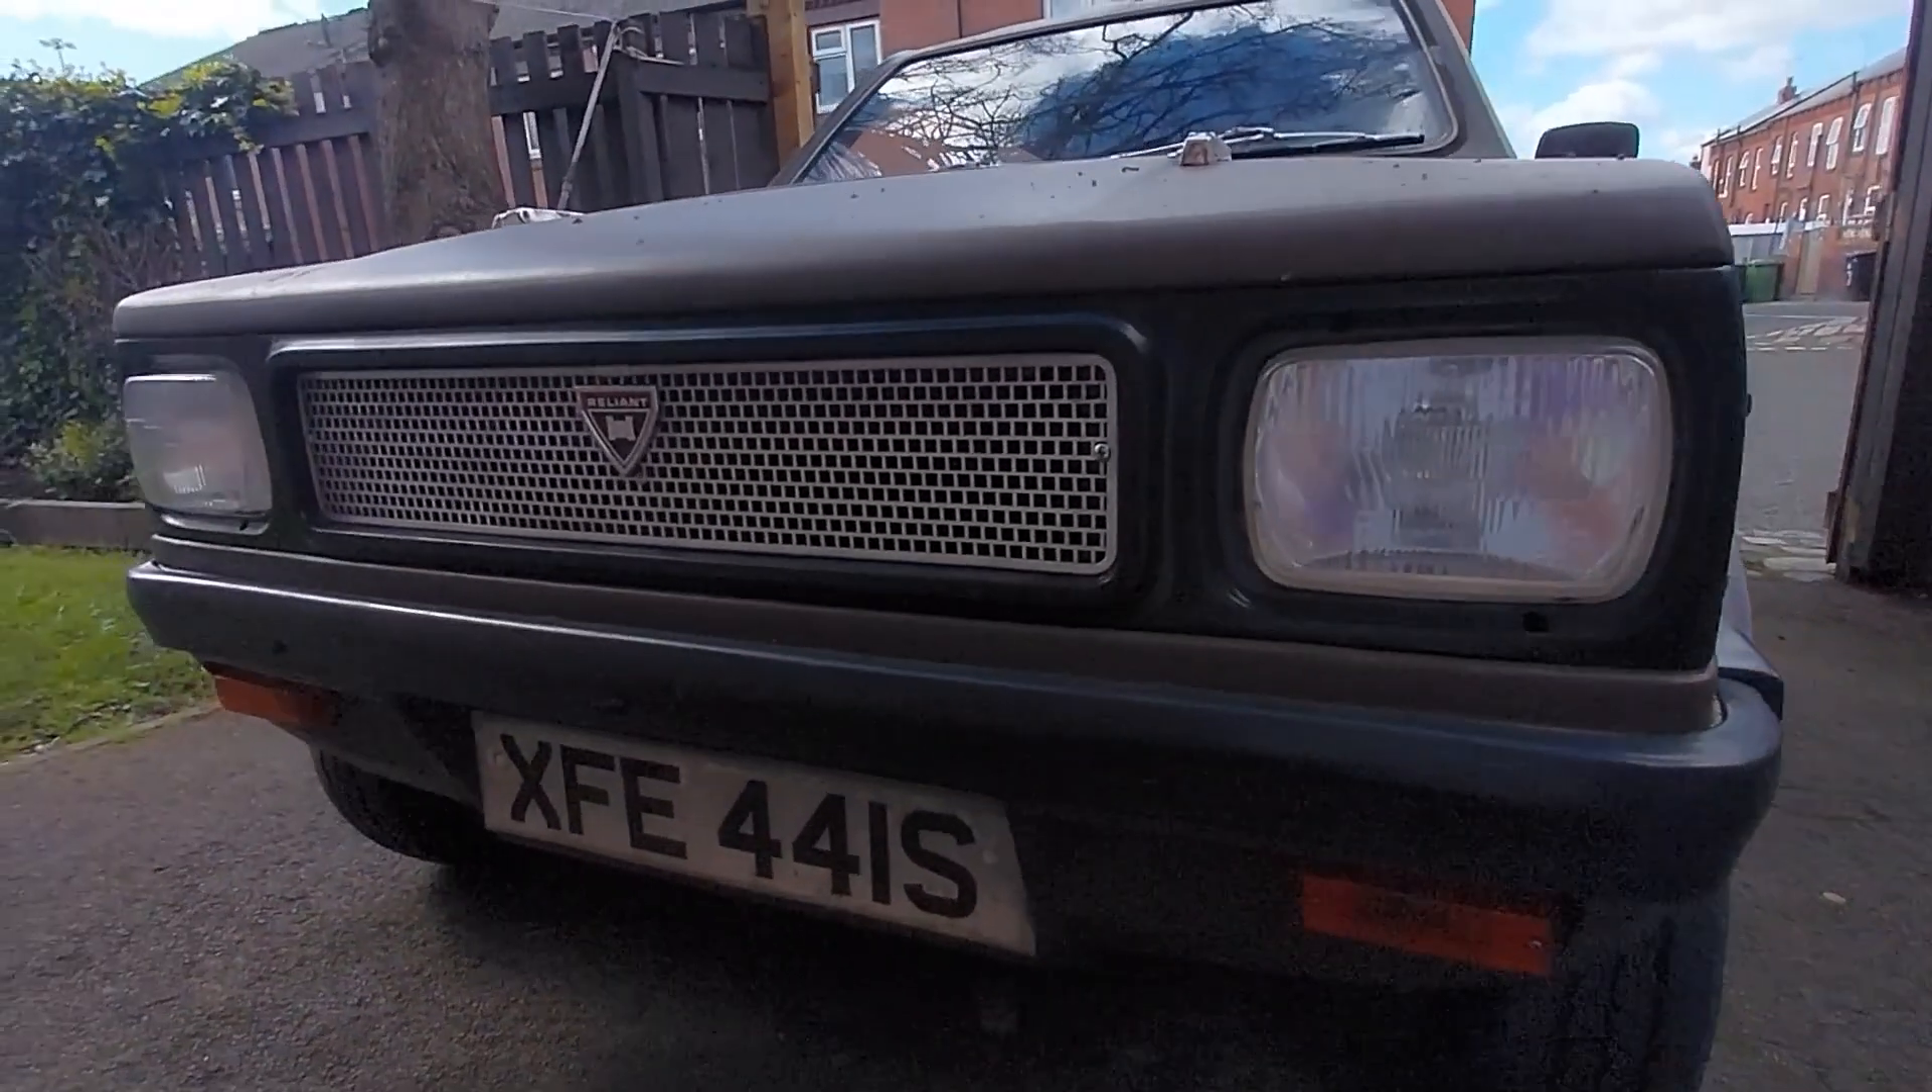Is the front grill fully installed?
Yes.